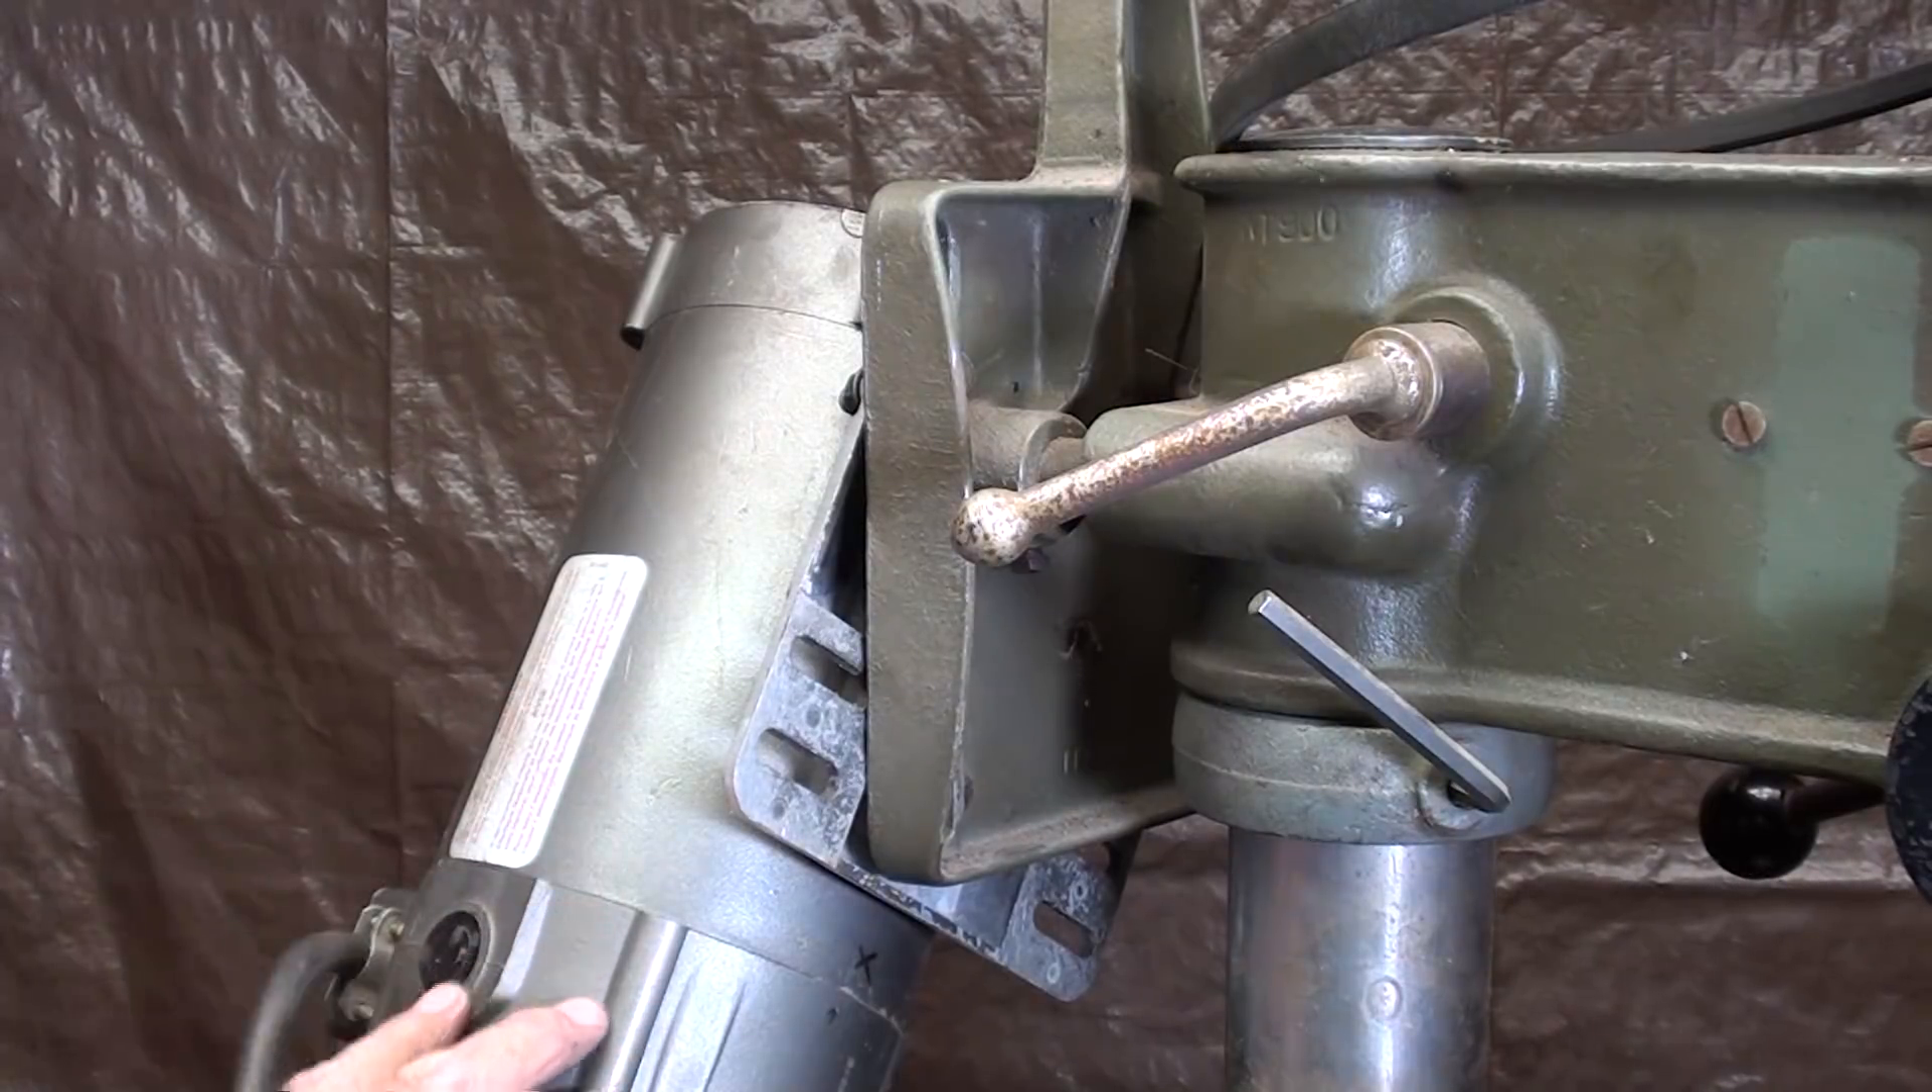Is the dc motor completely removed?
No.